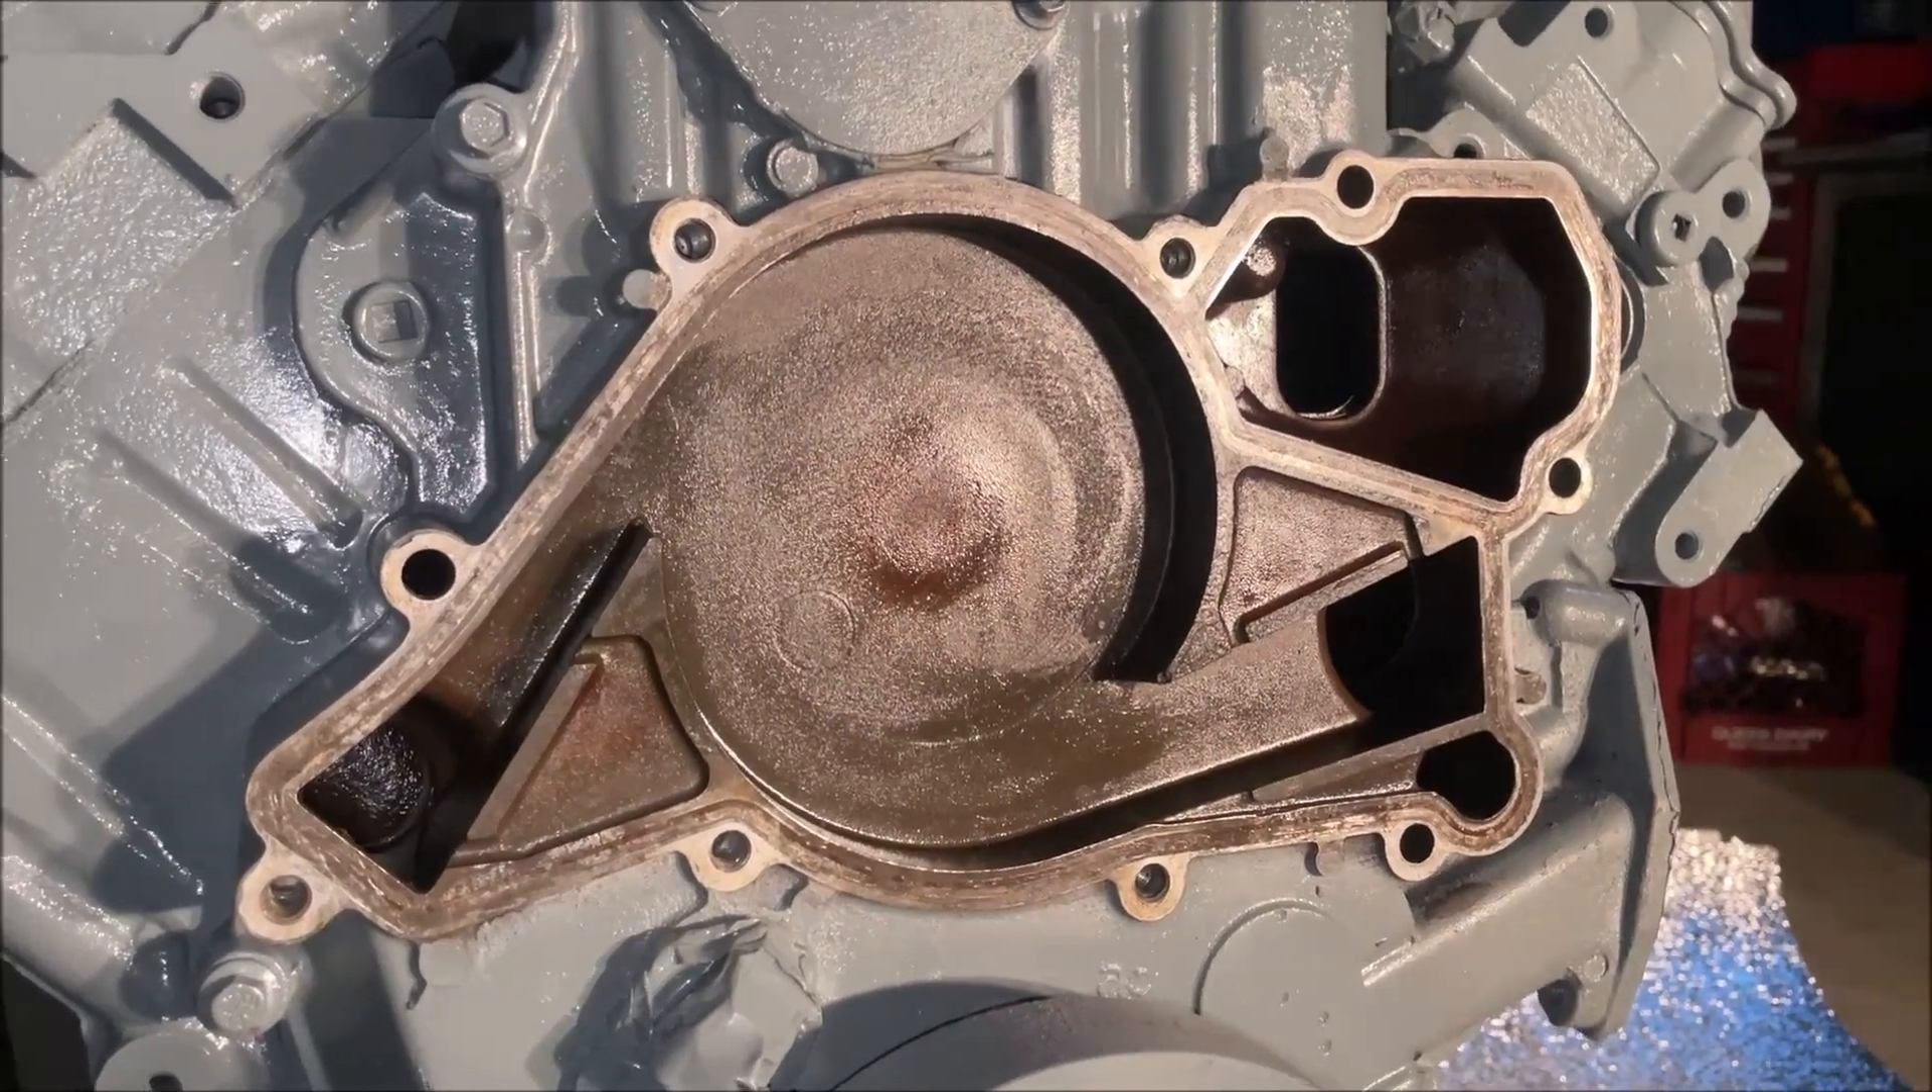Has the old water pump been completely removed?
Yes.